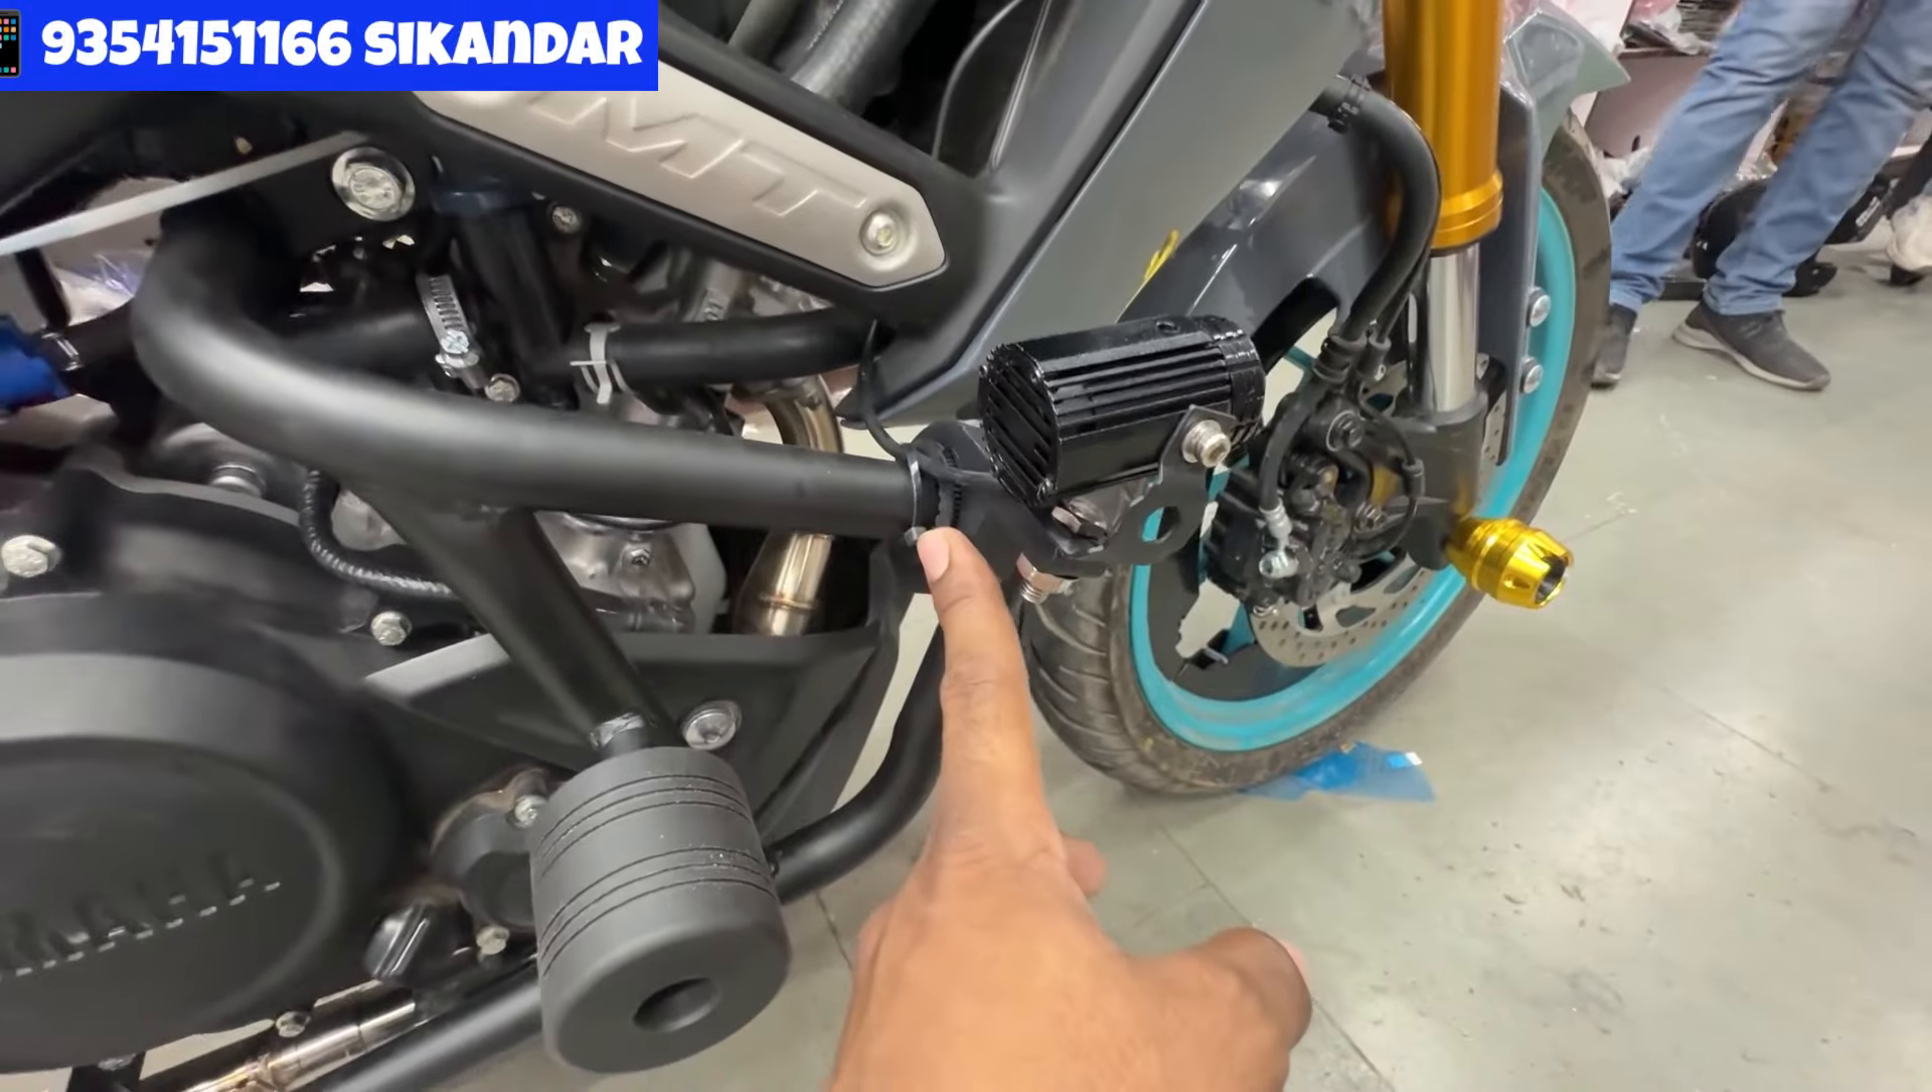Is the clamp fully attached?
Yes.